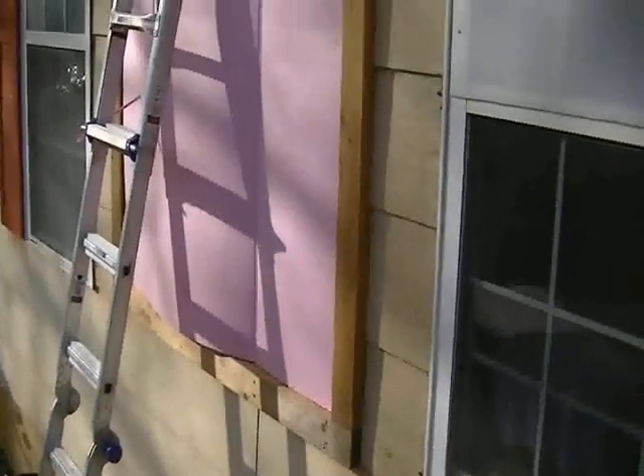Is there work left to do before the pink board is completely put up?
No.